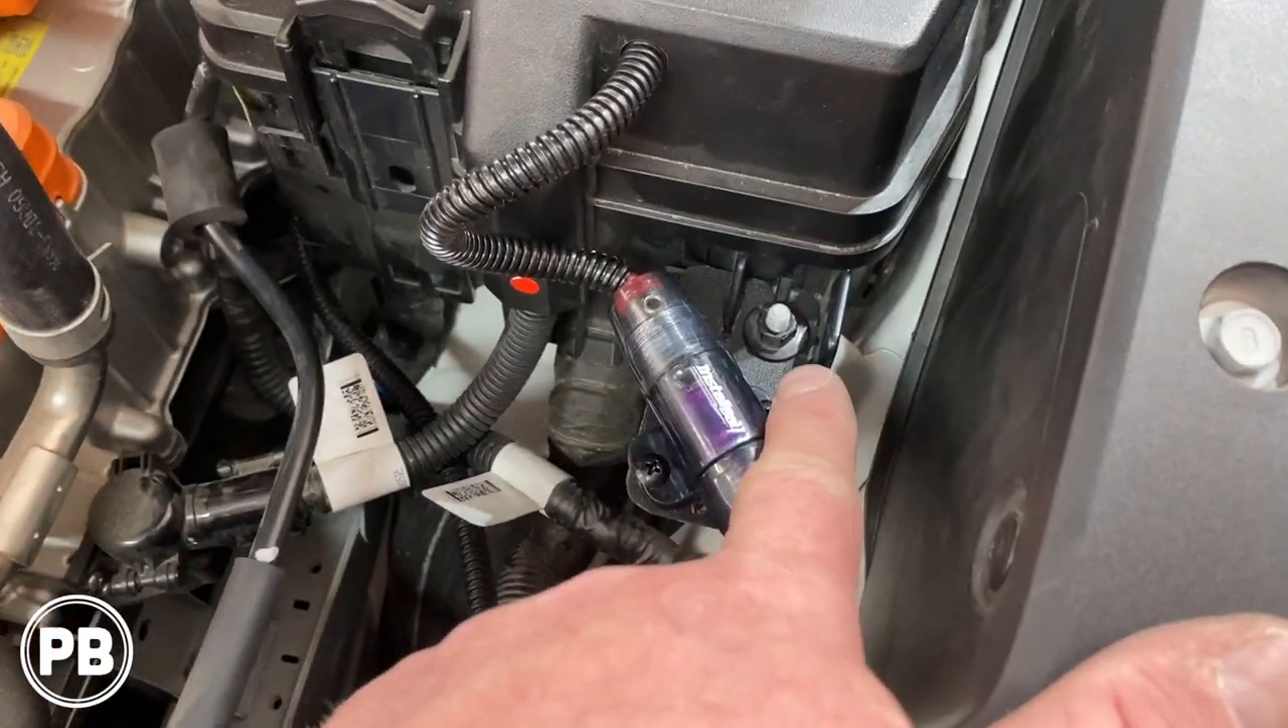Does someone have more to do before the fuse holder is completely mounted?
No.